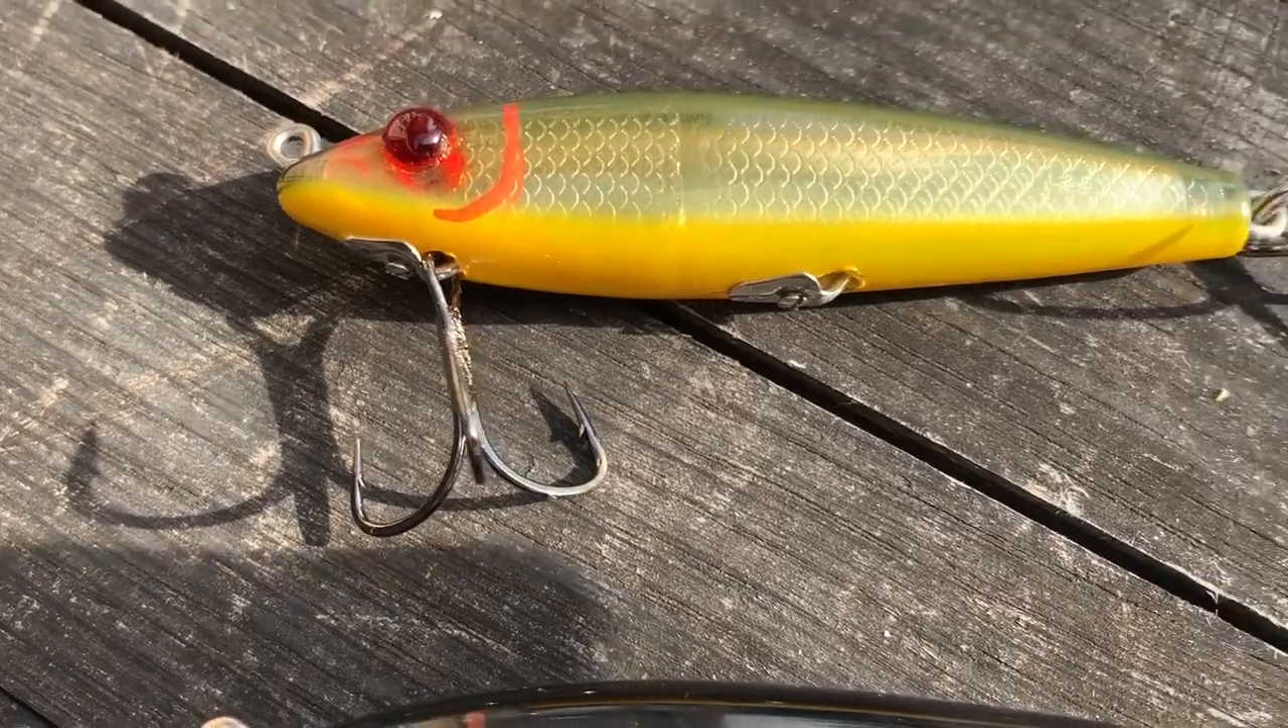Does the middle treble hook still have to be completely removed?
No.